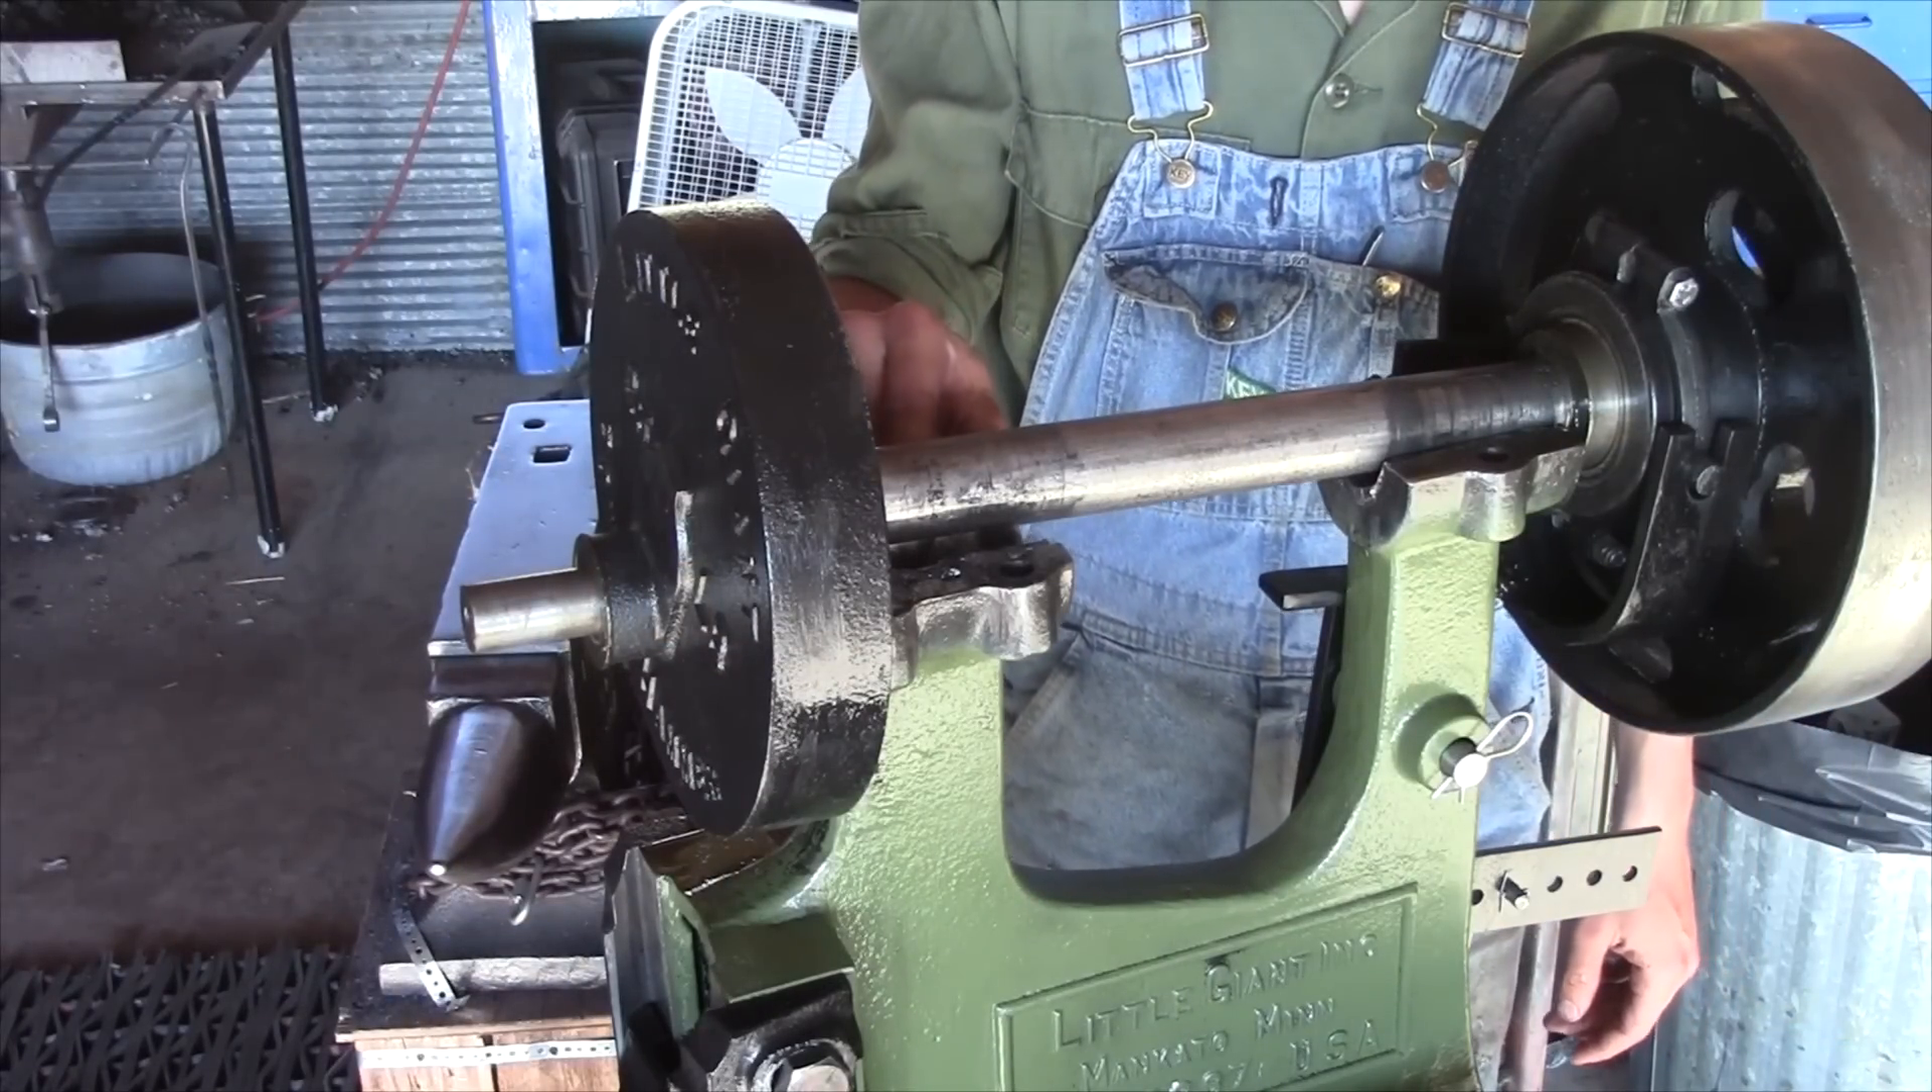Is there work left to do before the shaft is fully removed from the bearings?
Yes.